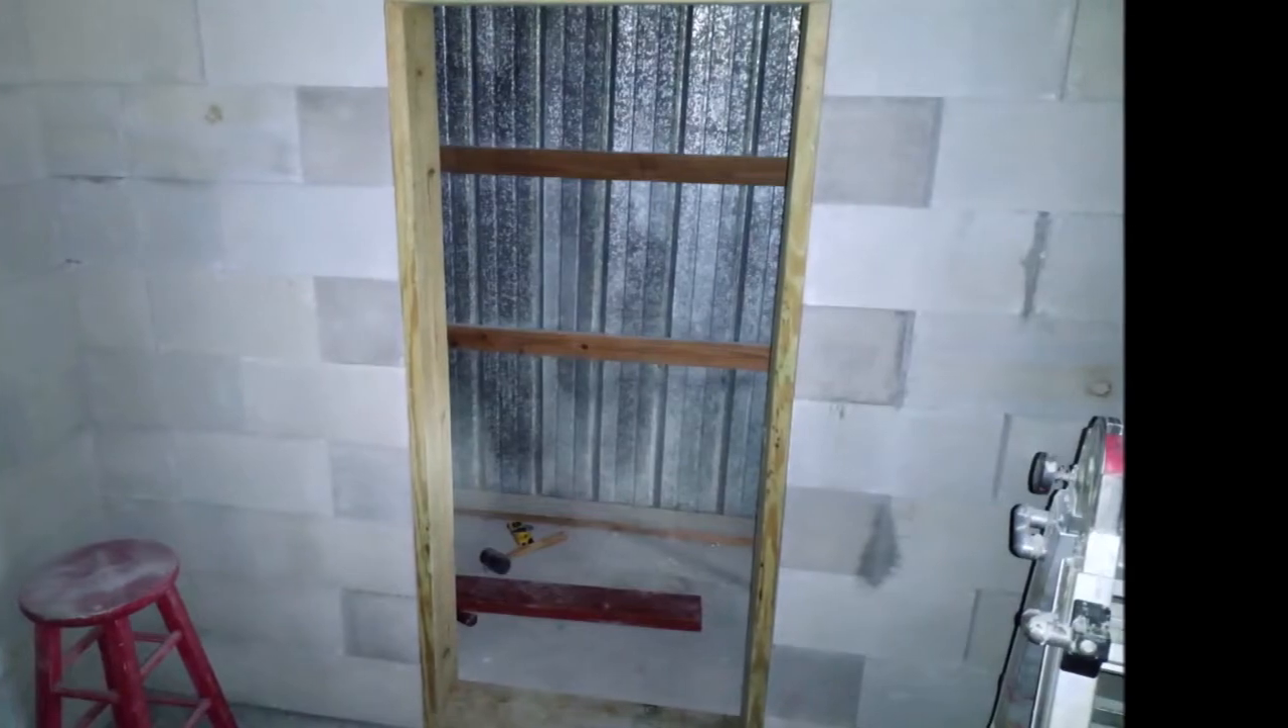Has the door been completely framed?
Yes.